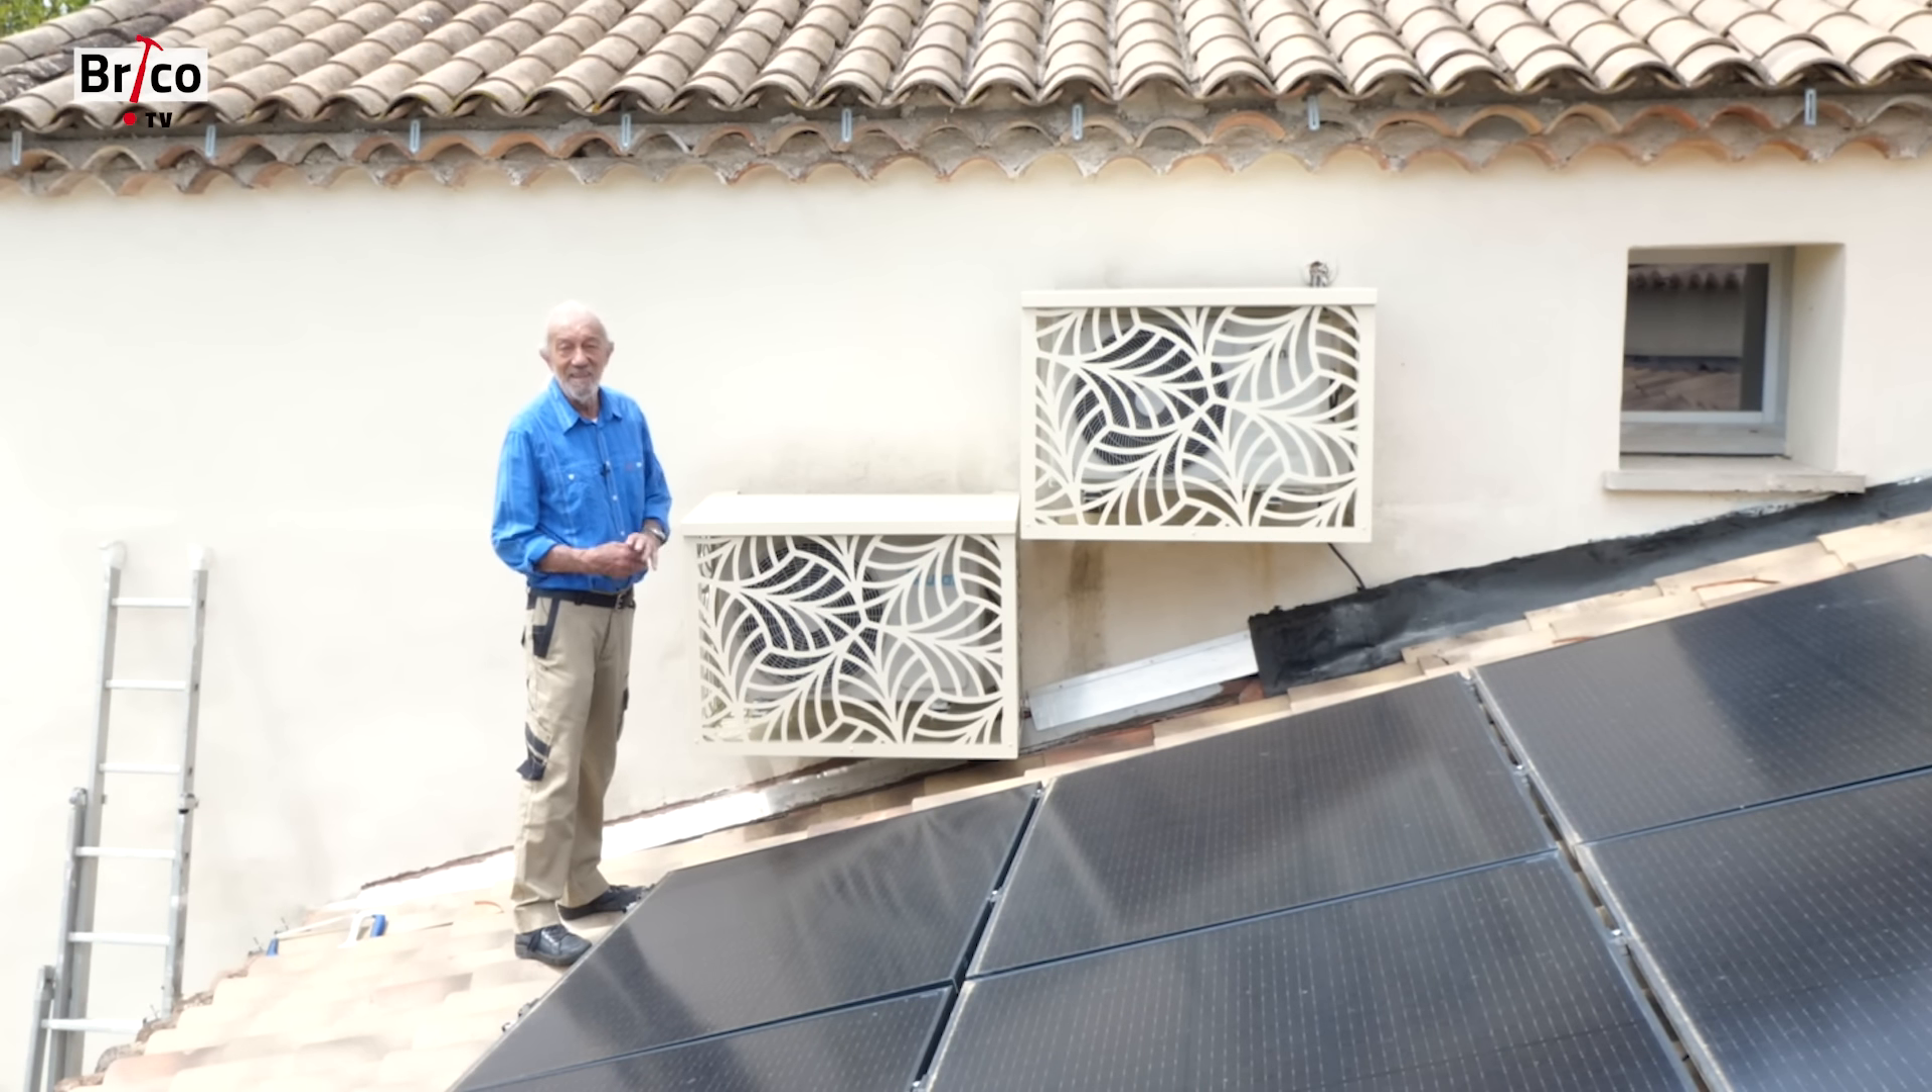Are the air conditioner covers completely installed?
Yes.